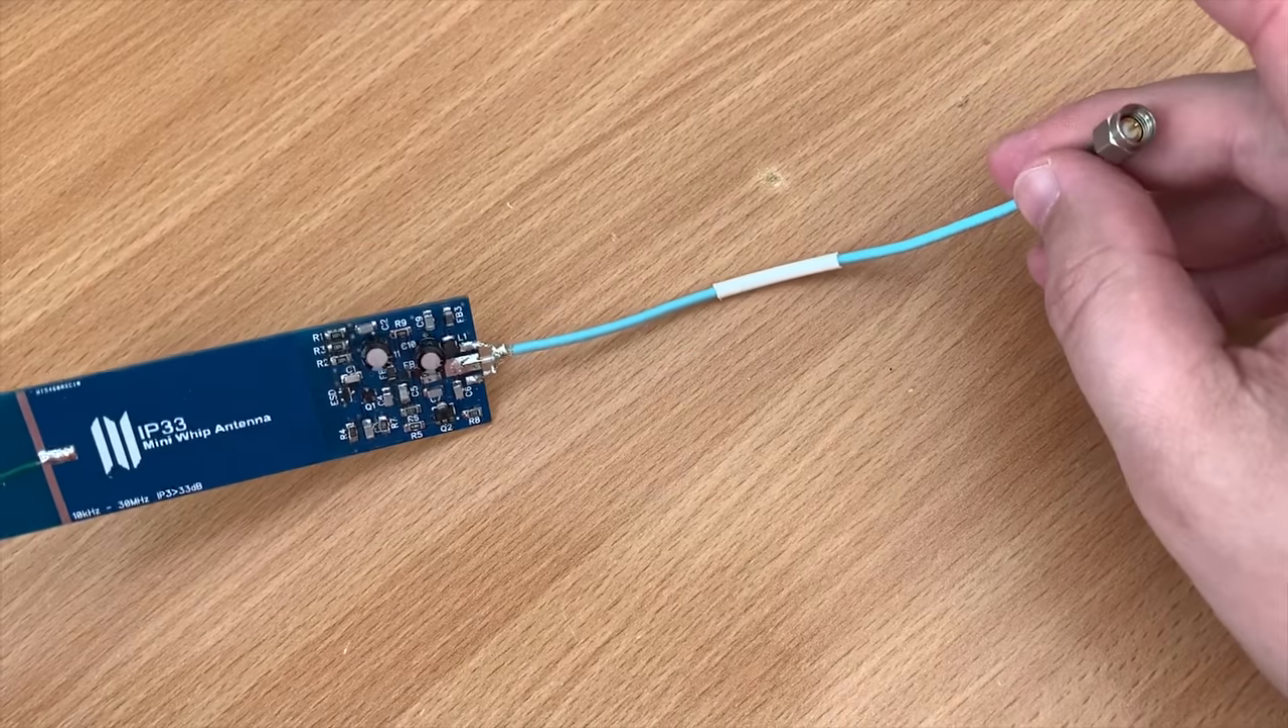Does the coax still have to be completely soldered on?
No.